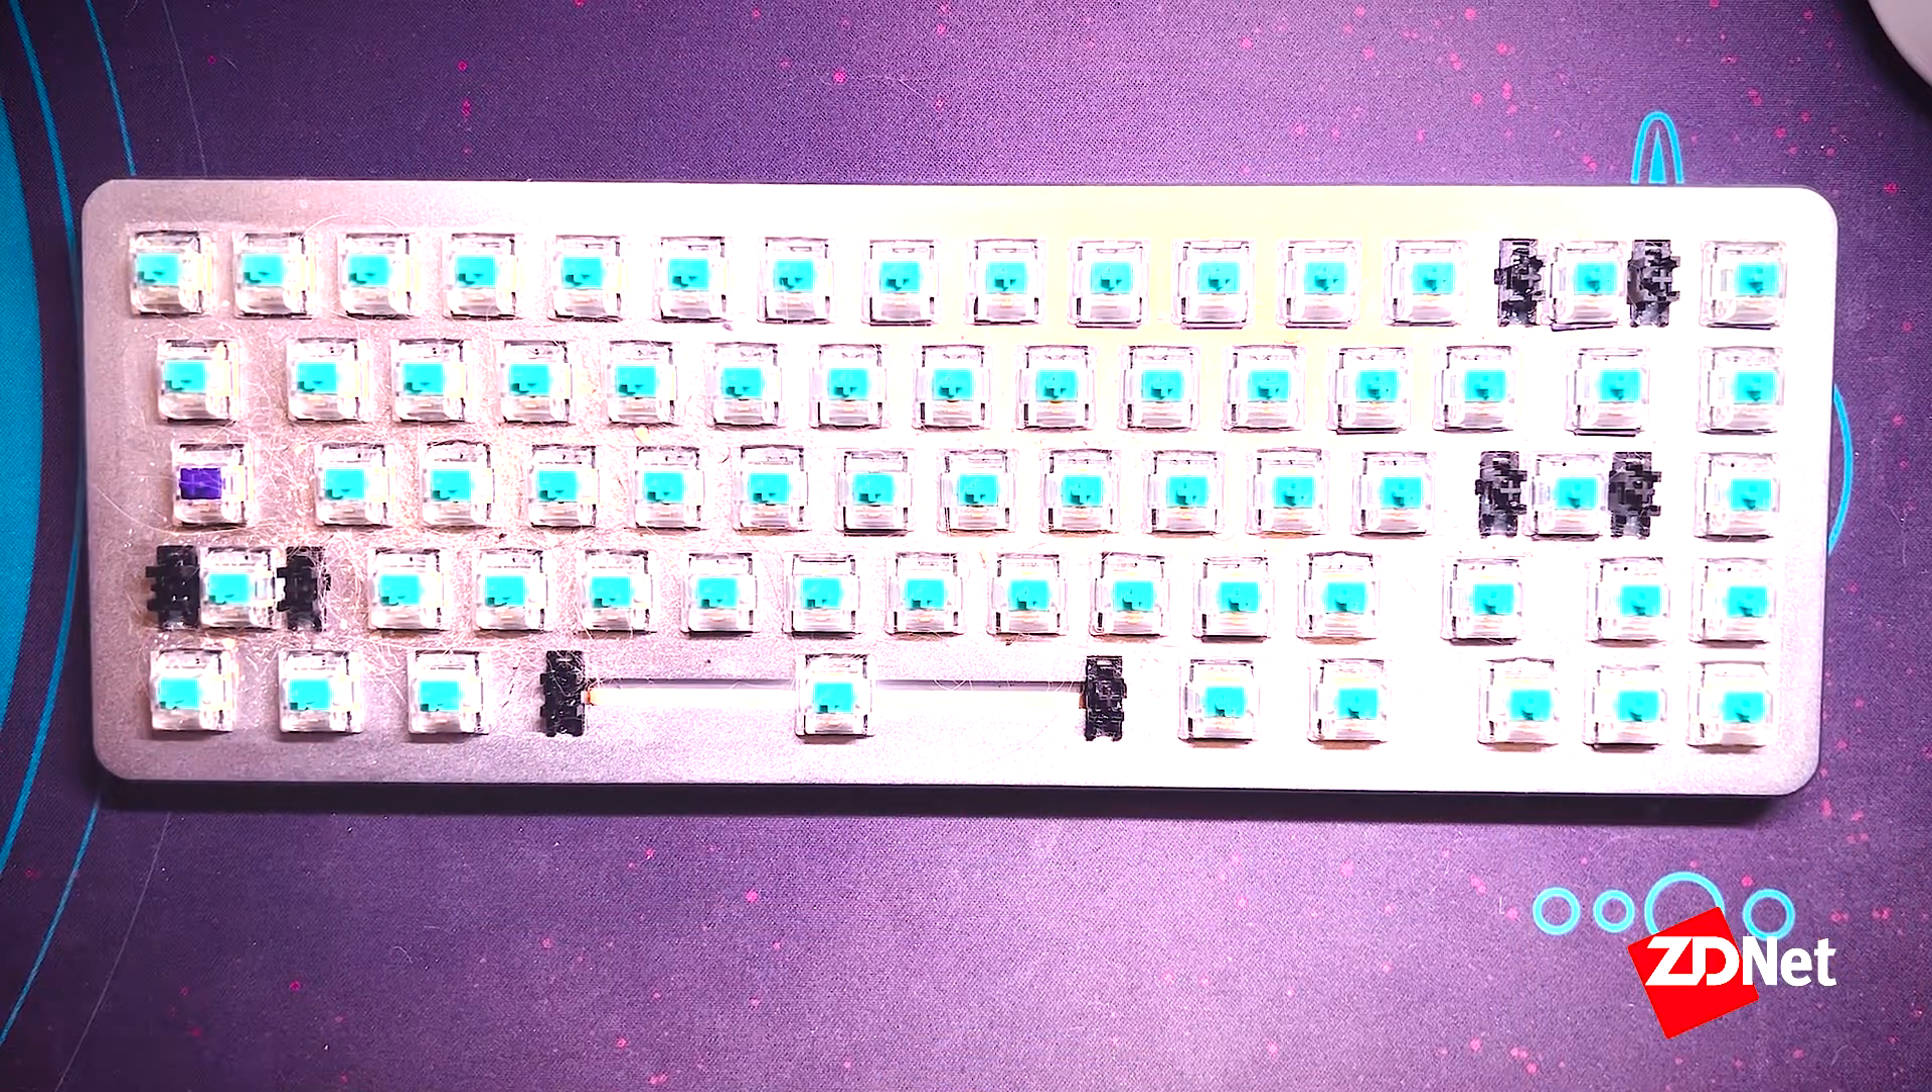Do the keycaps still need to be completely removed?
No.